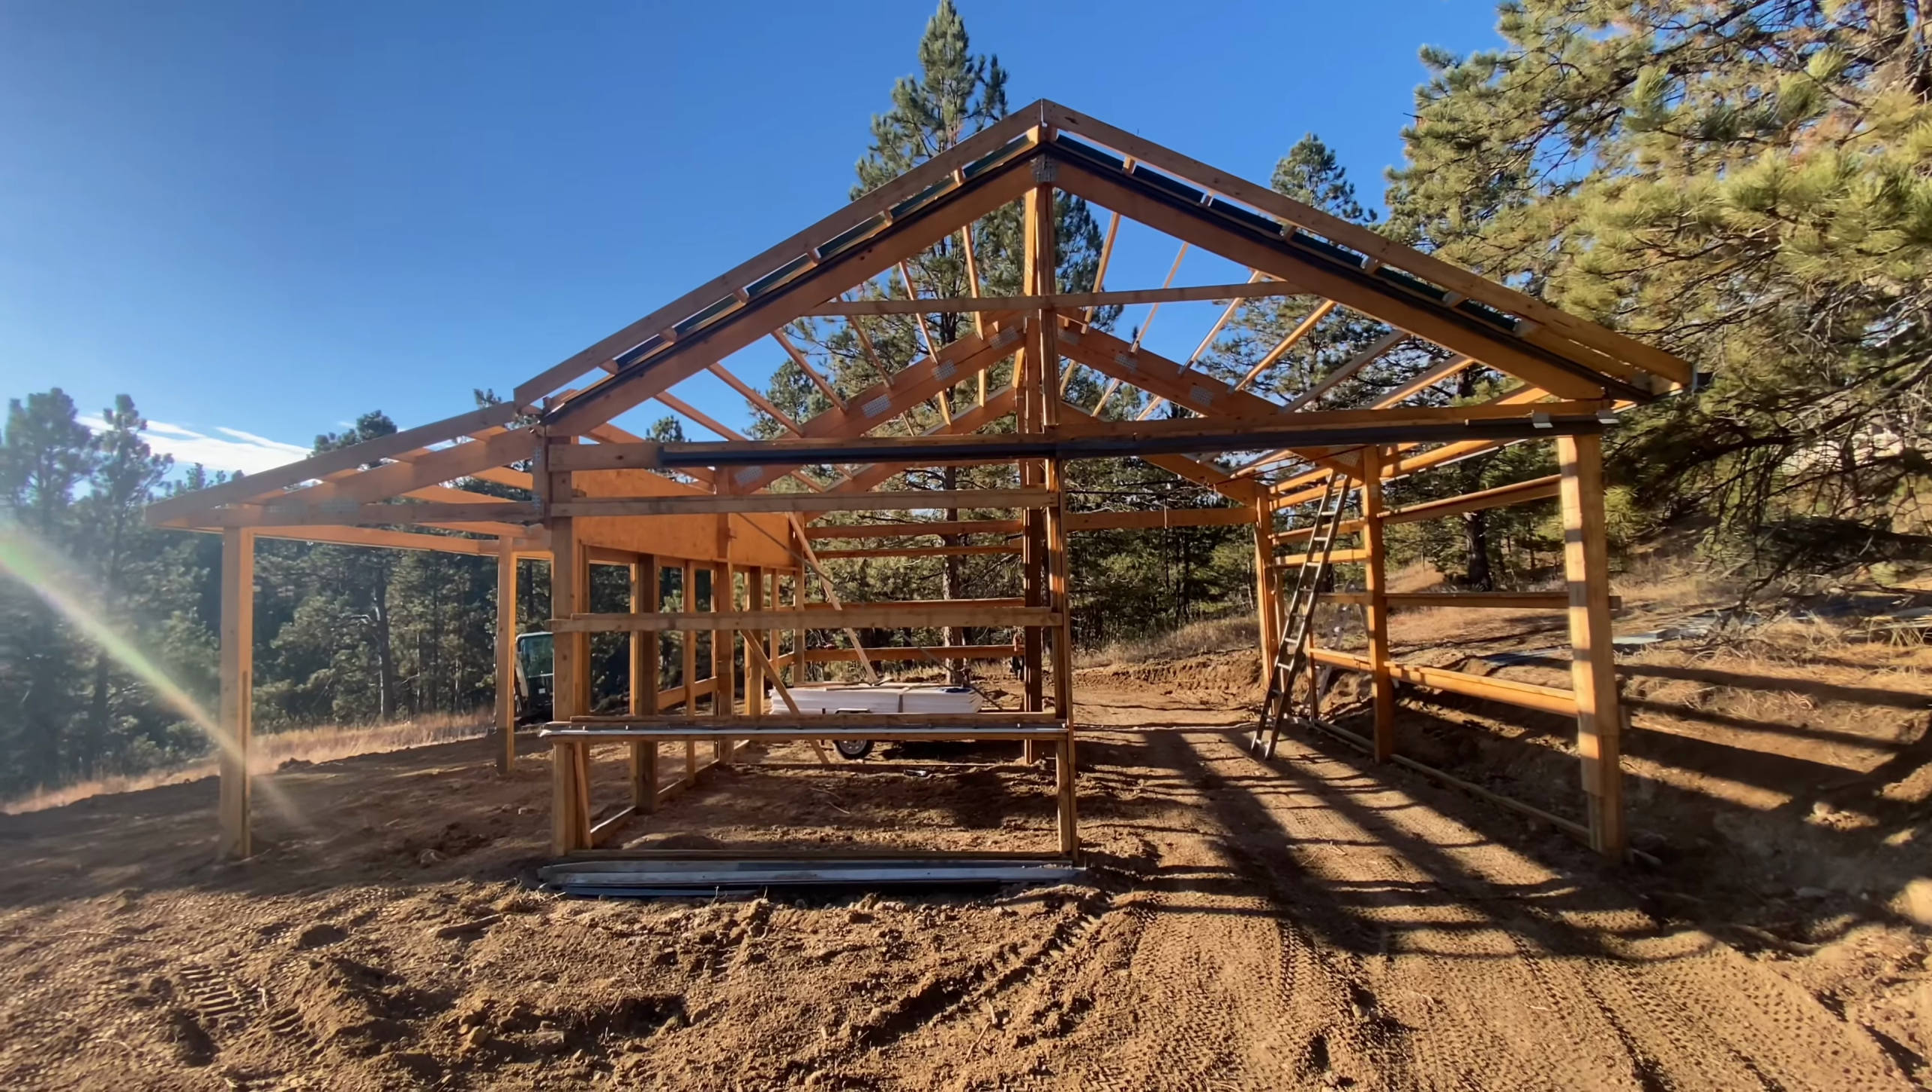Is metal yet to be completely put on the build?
Yes.